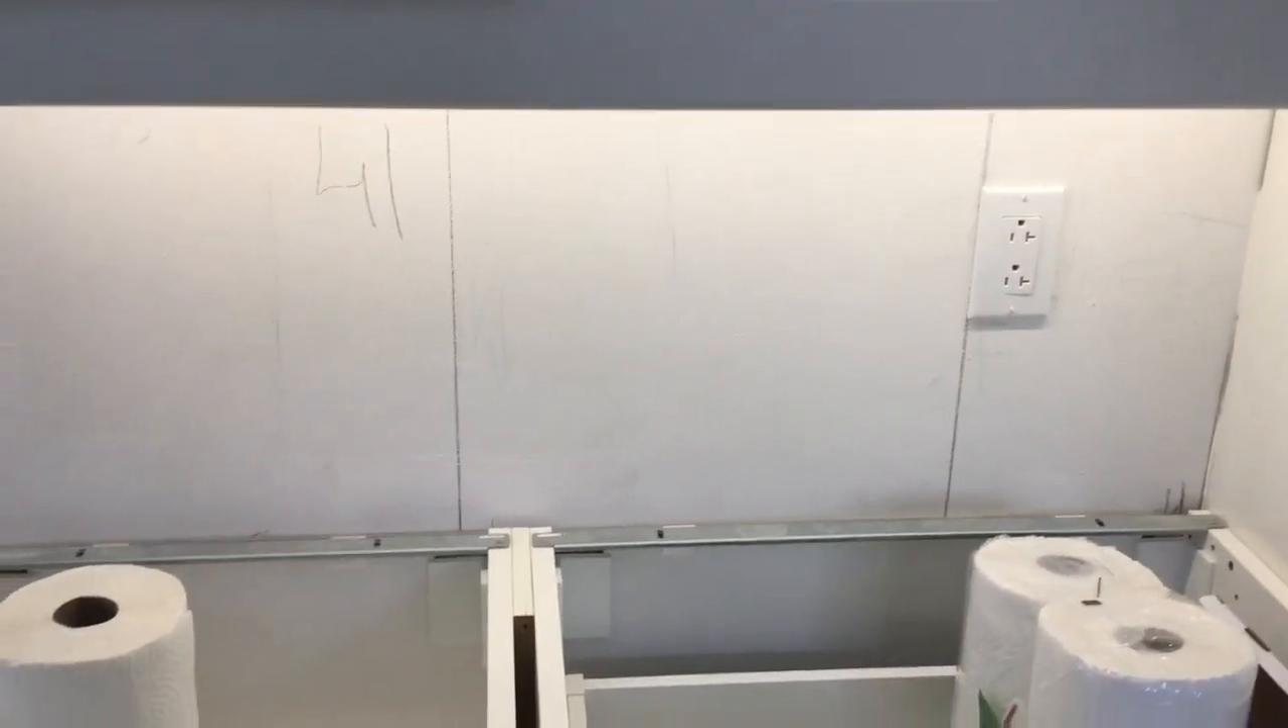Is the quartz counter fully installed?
No.